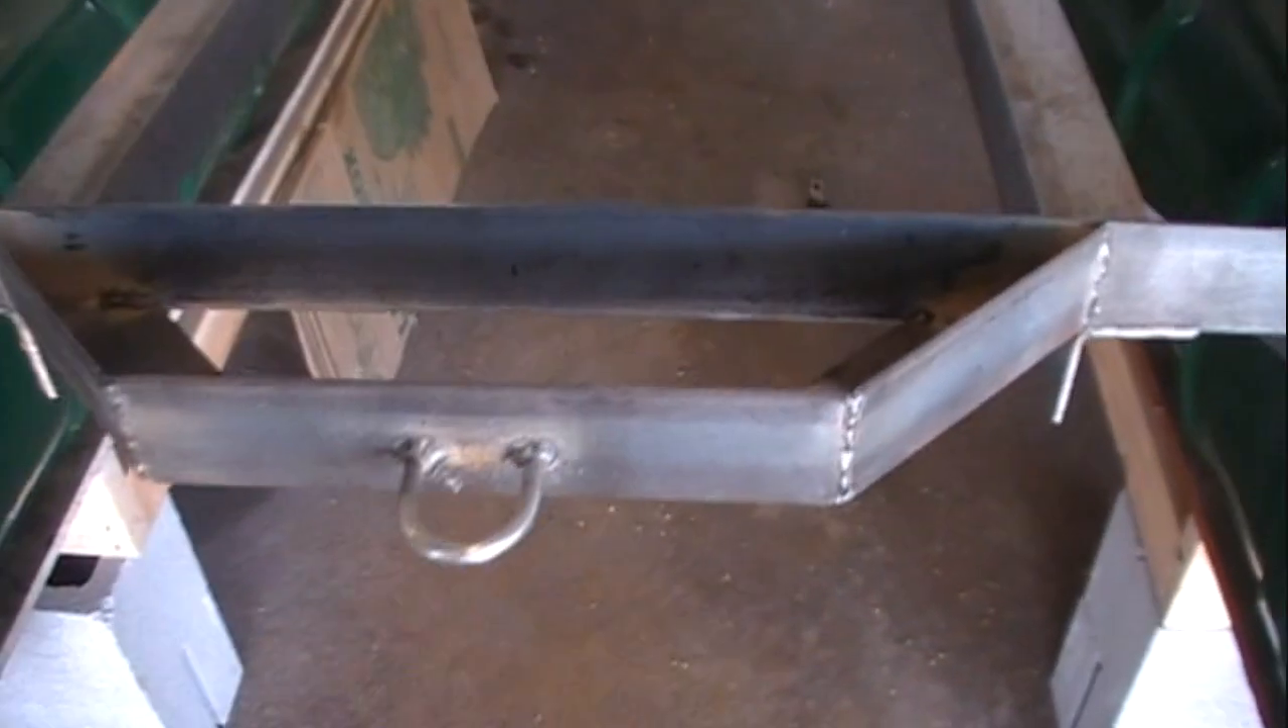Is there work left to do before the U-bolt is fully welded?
No.